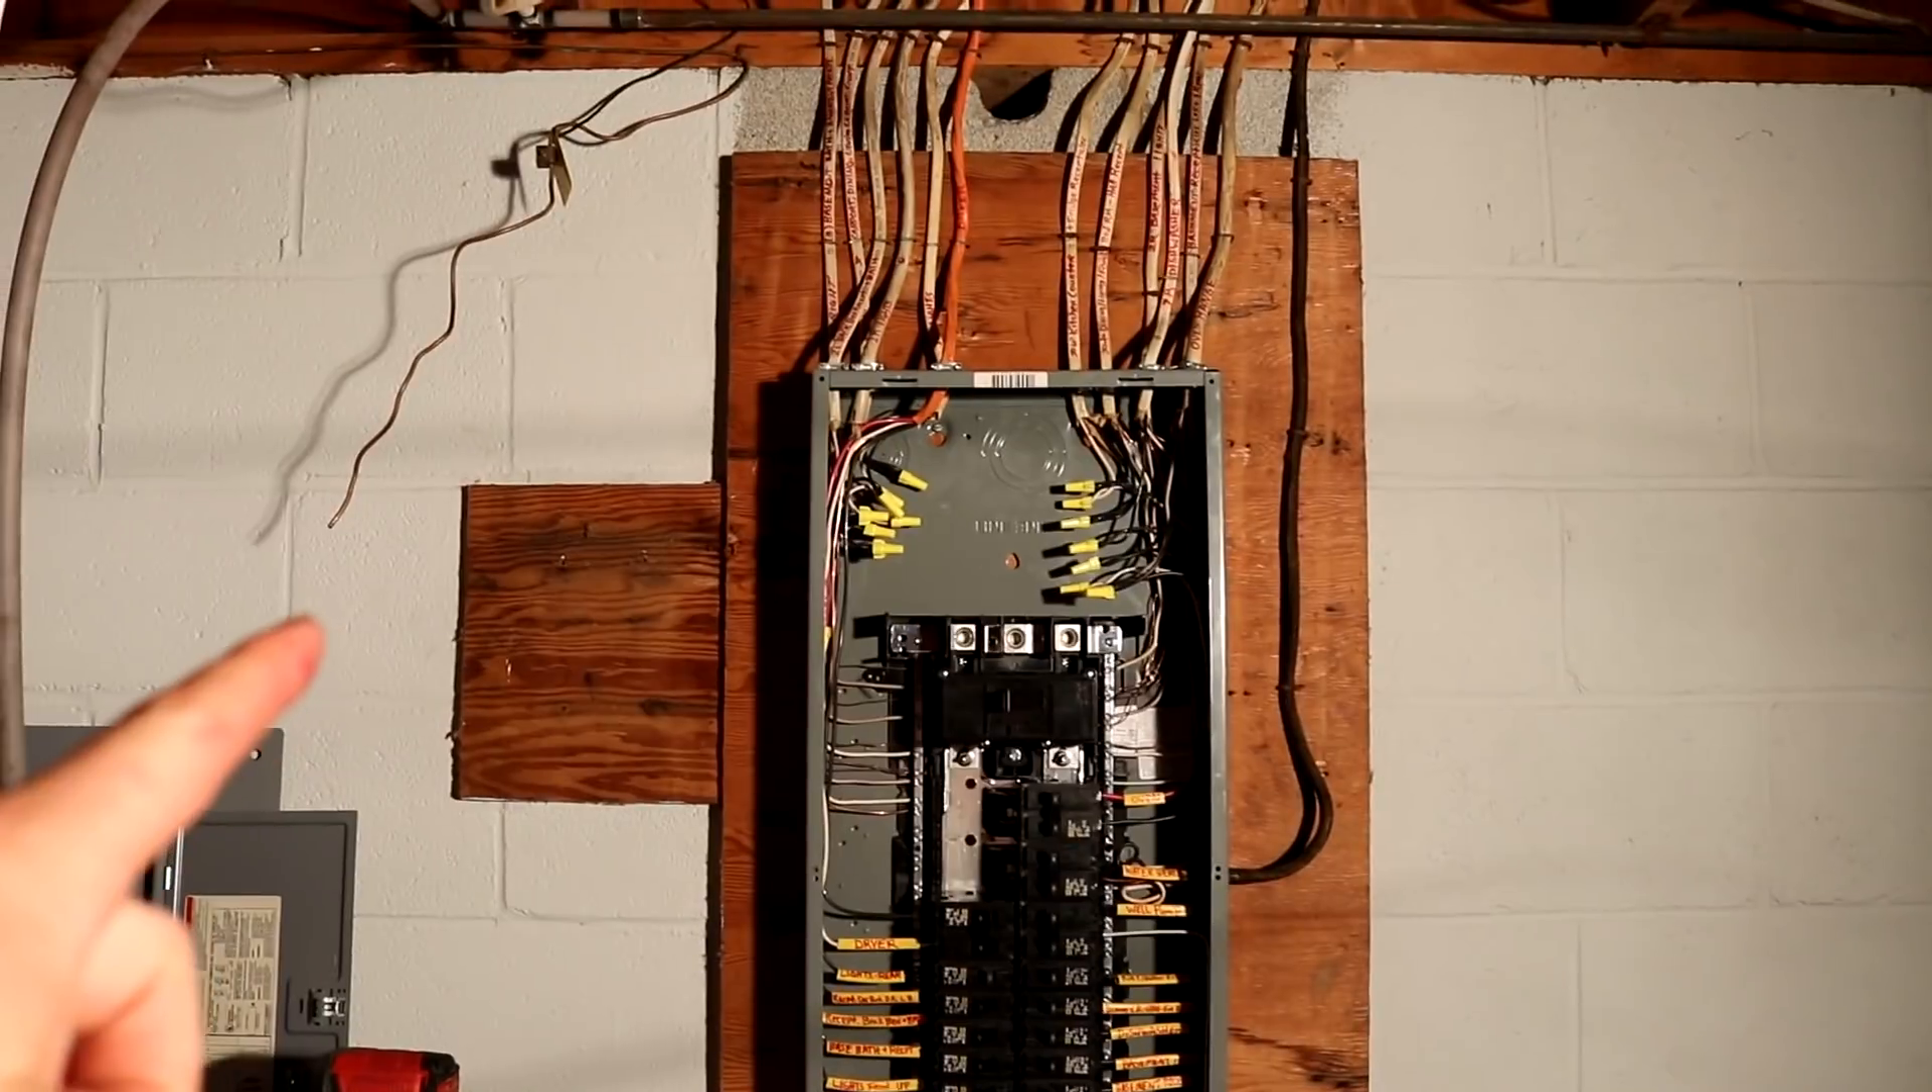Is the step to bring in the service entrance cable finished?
No.